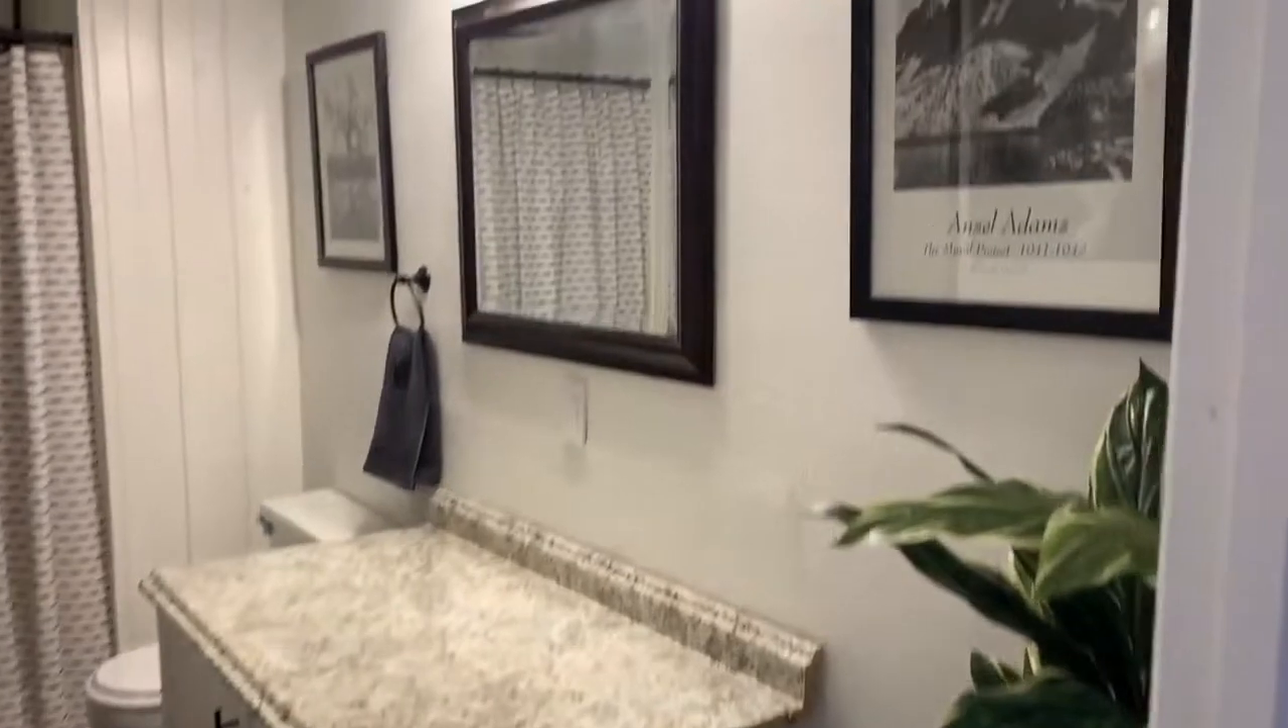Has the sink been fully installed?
No.